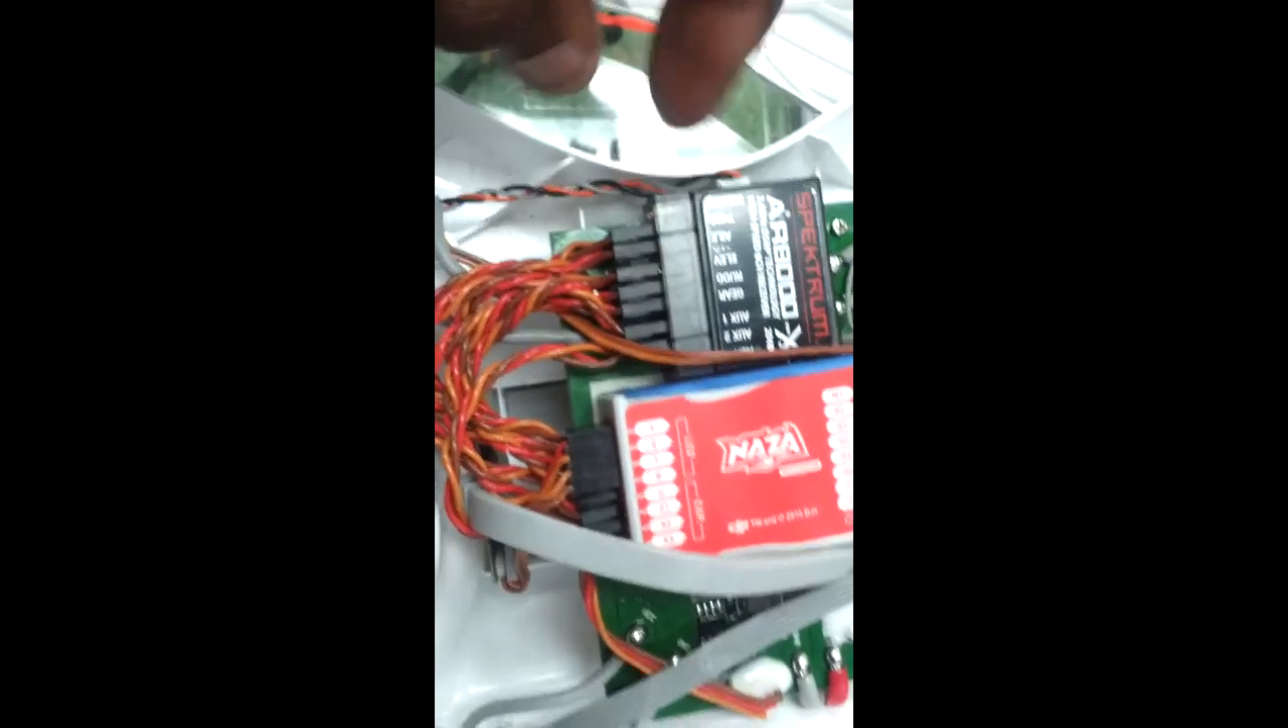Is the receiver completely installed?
Yes.